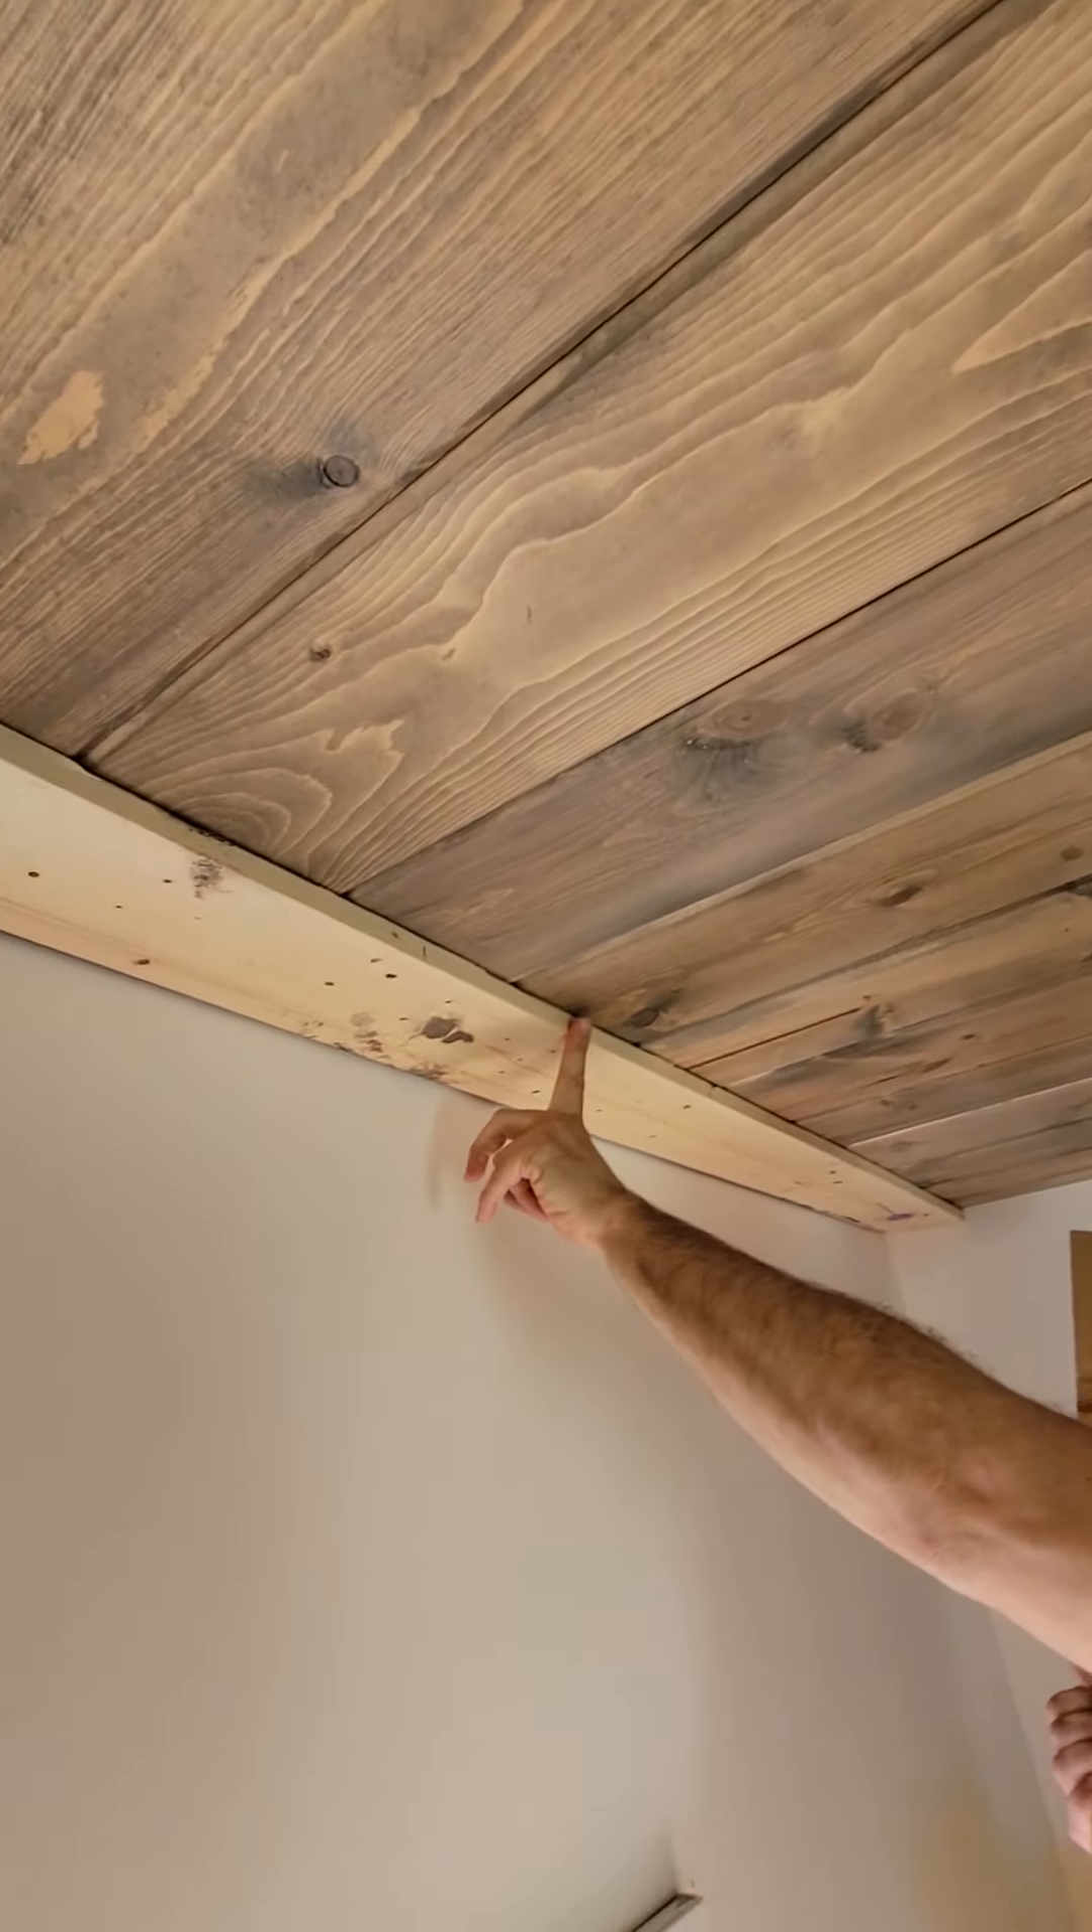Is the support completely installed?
Yes.